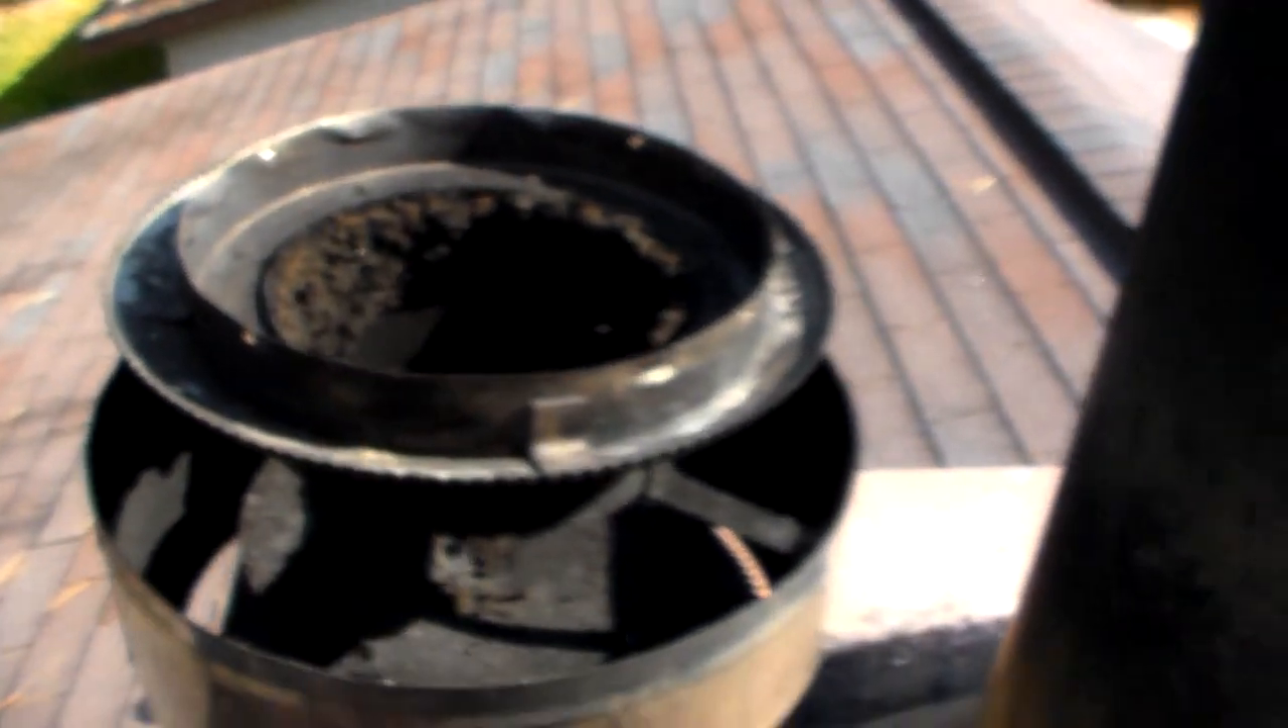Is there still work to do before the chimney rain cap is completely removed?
No.